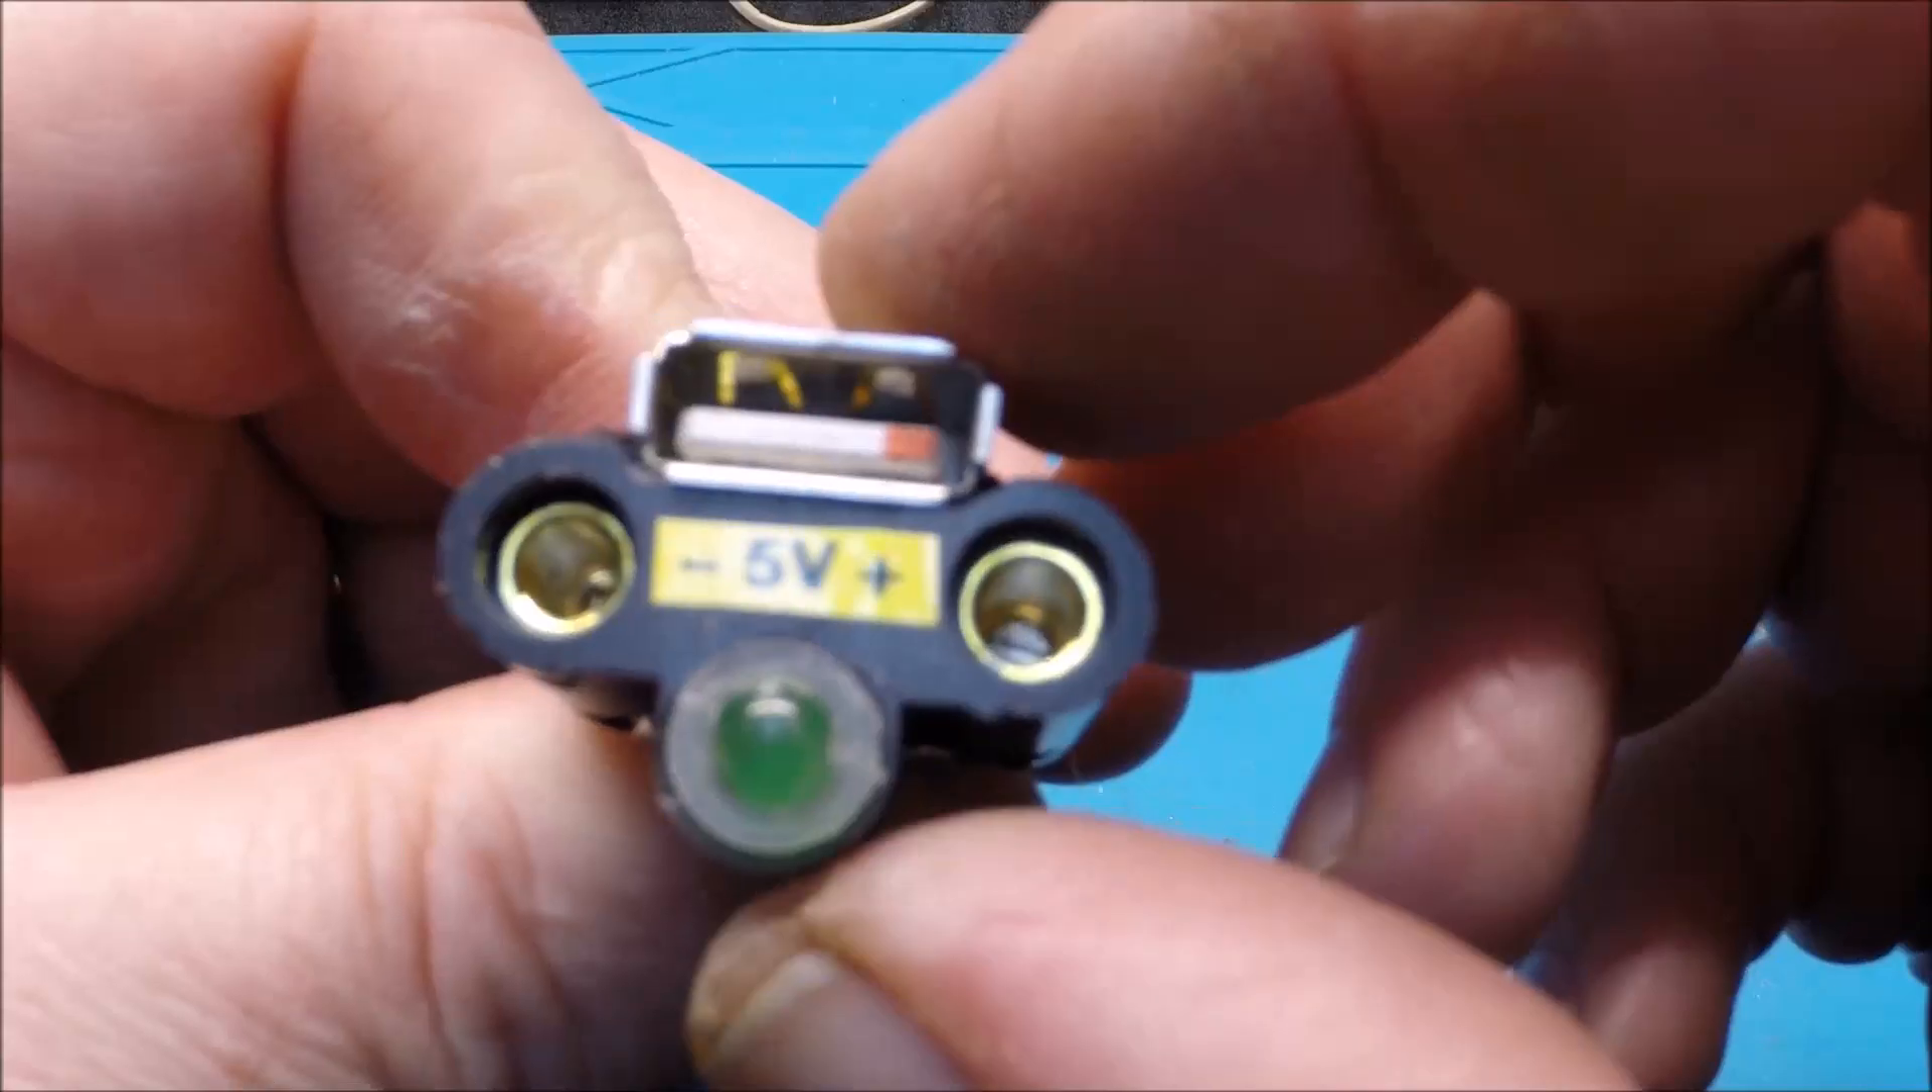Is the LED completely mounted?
Yes.